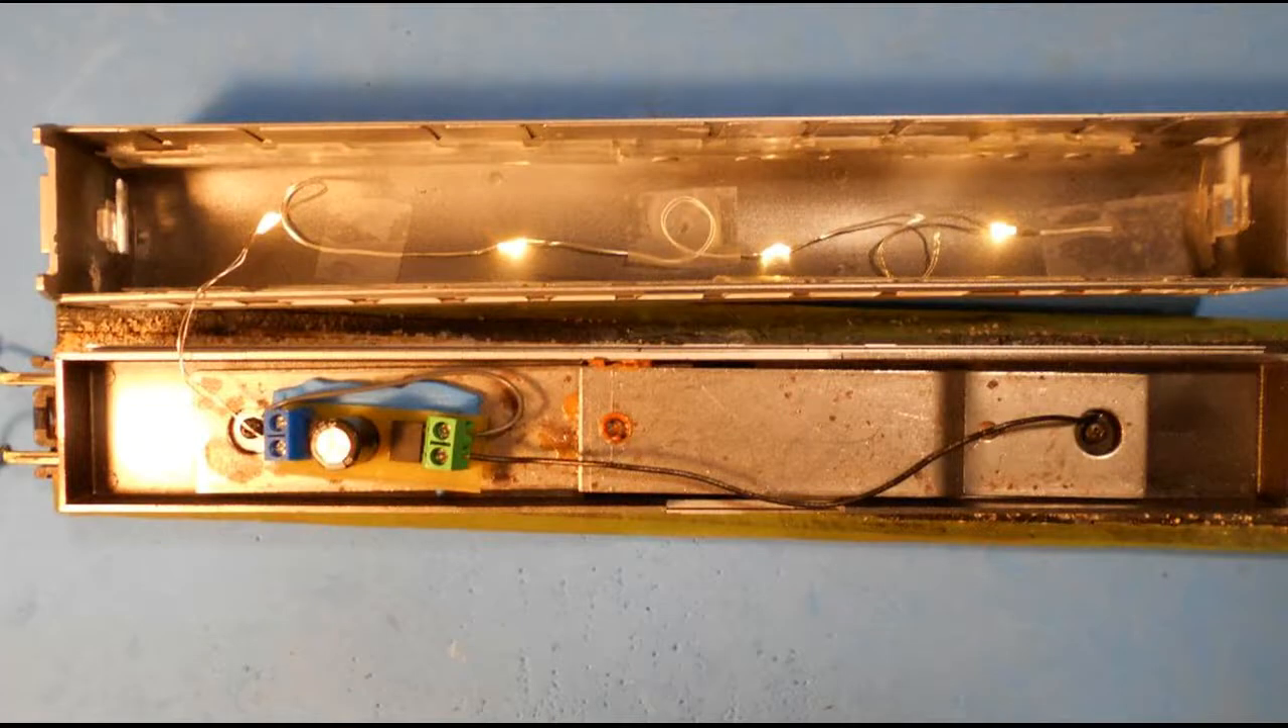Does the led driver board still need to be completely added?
No.